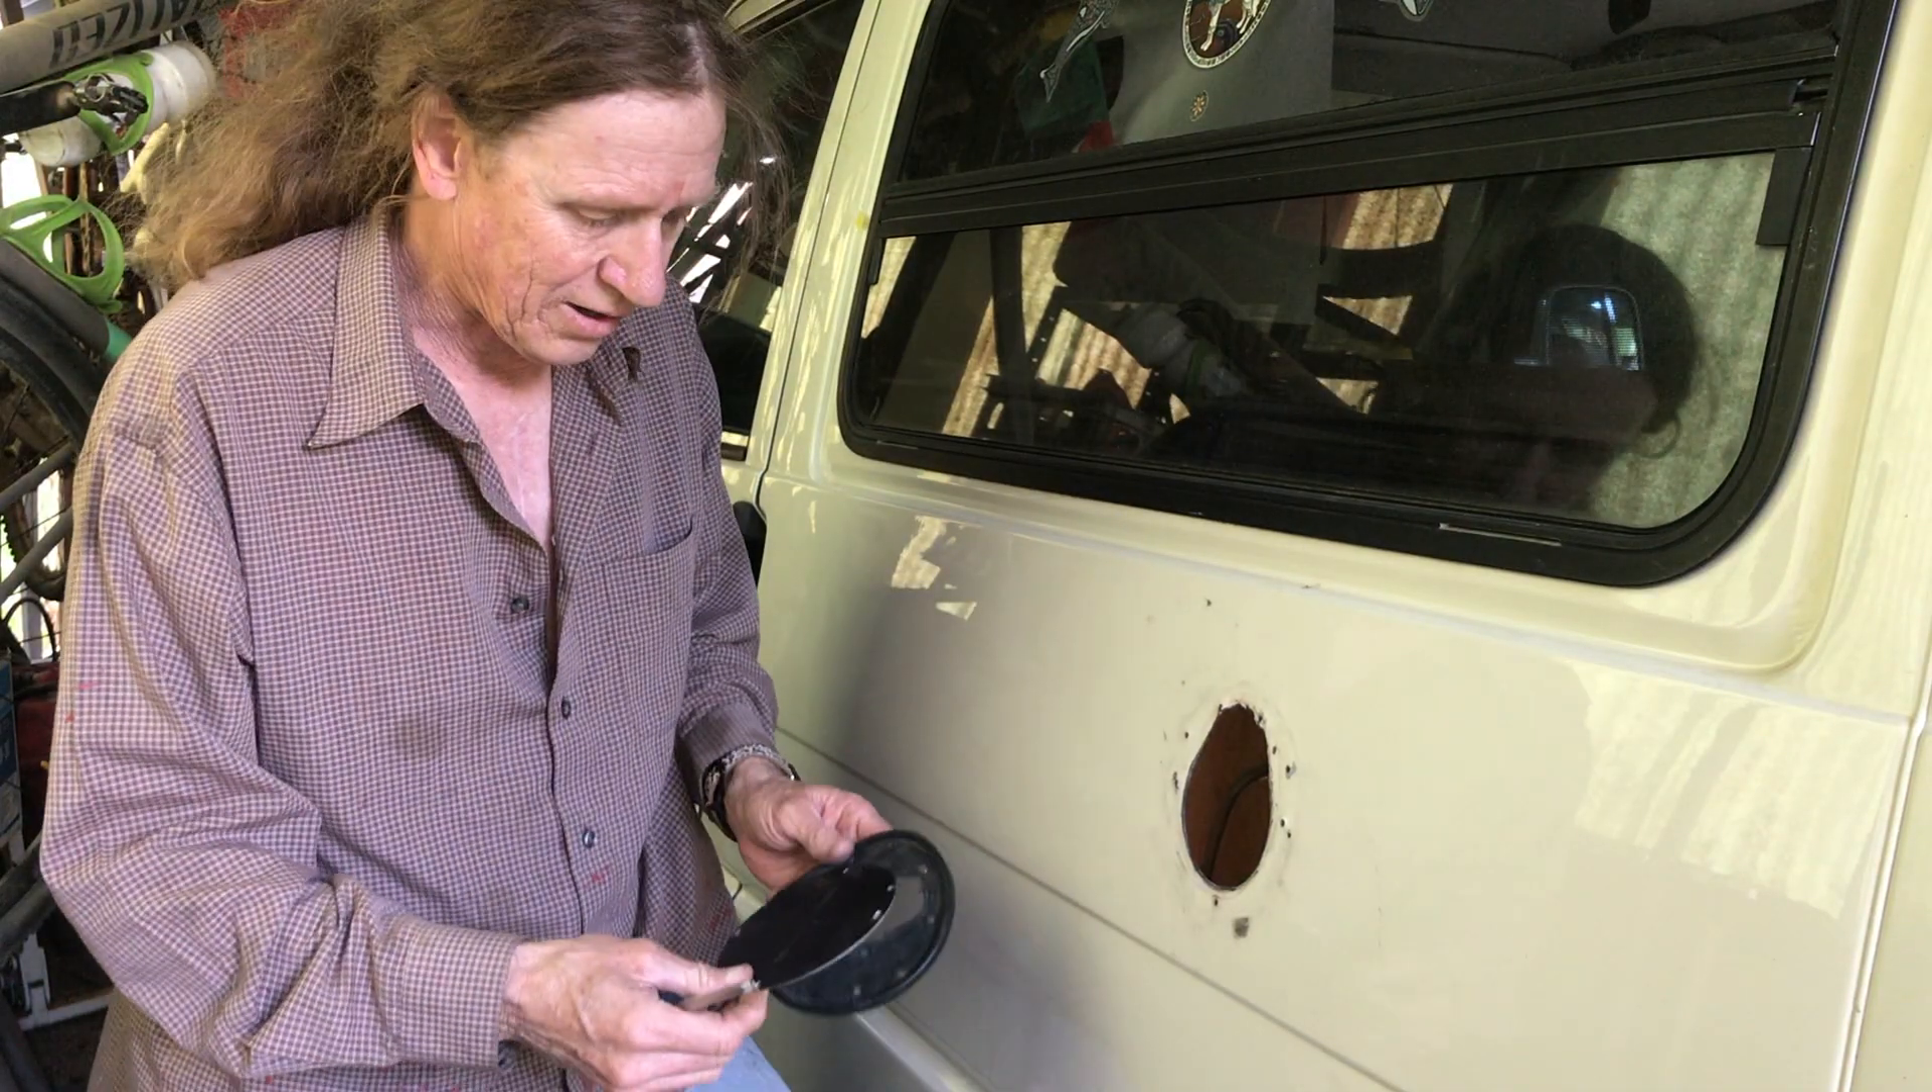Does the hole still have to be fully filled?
Yes.